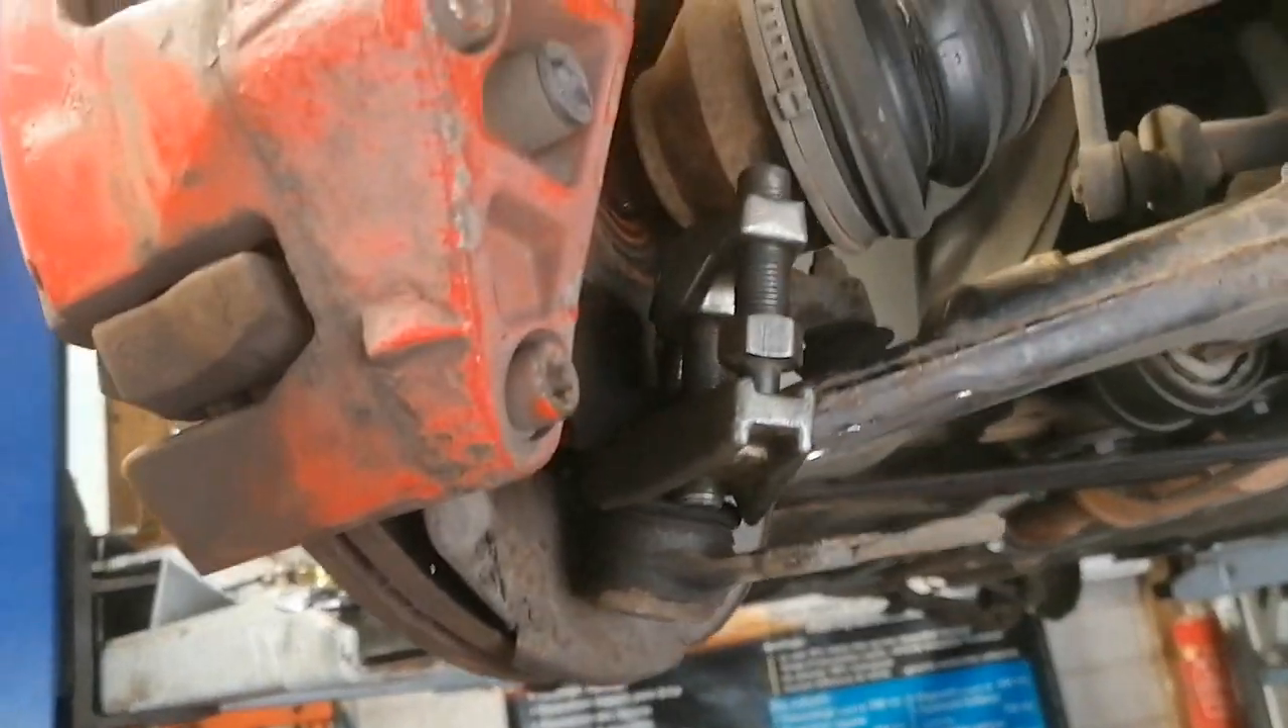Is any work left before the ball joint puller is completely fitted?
No.